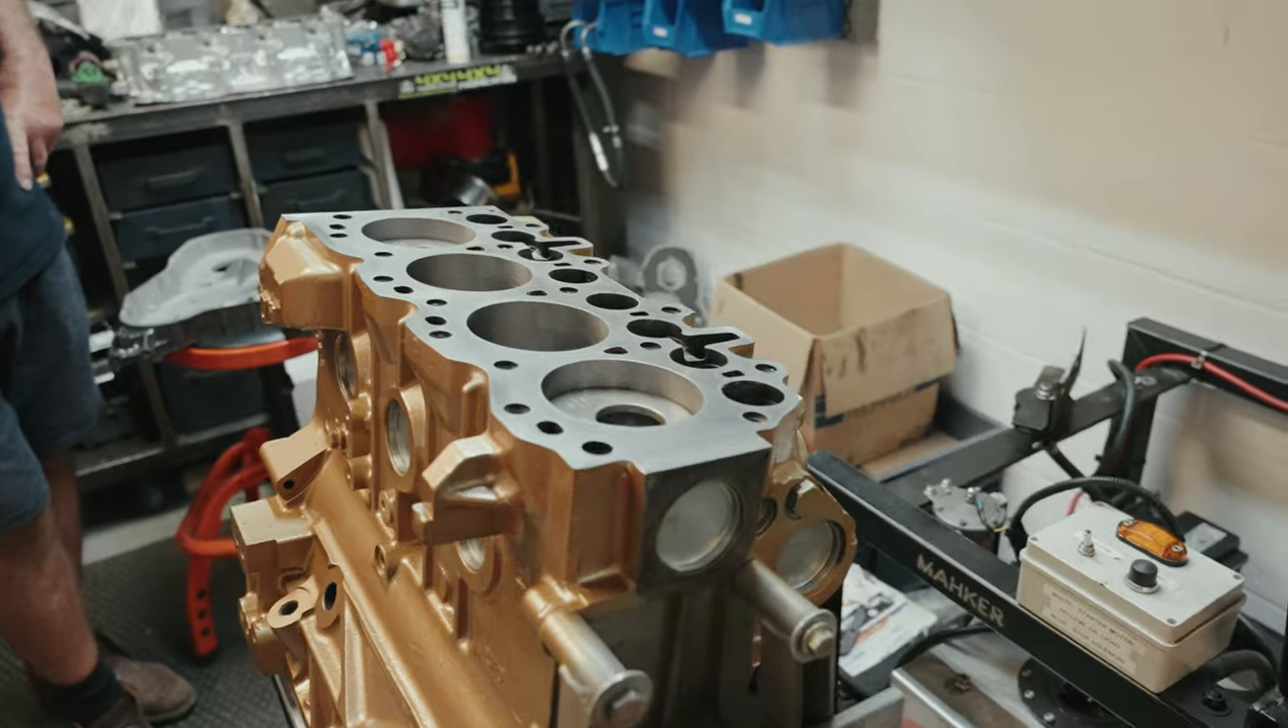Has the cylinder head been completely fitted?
No.